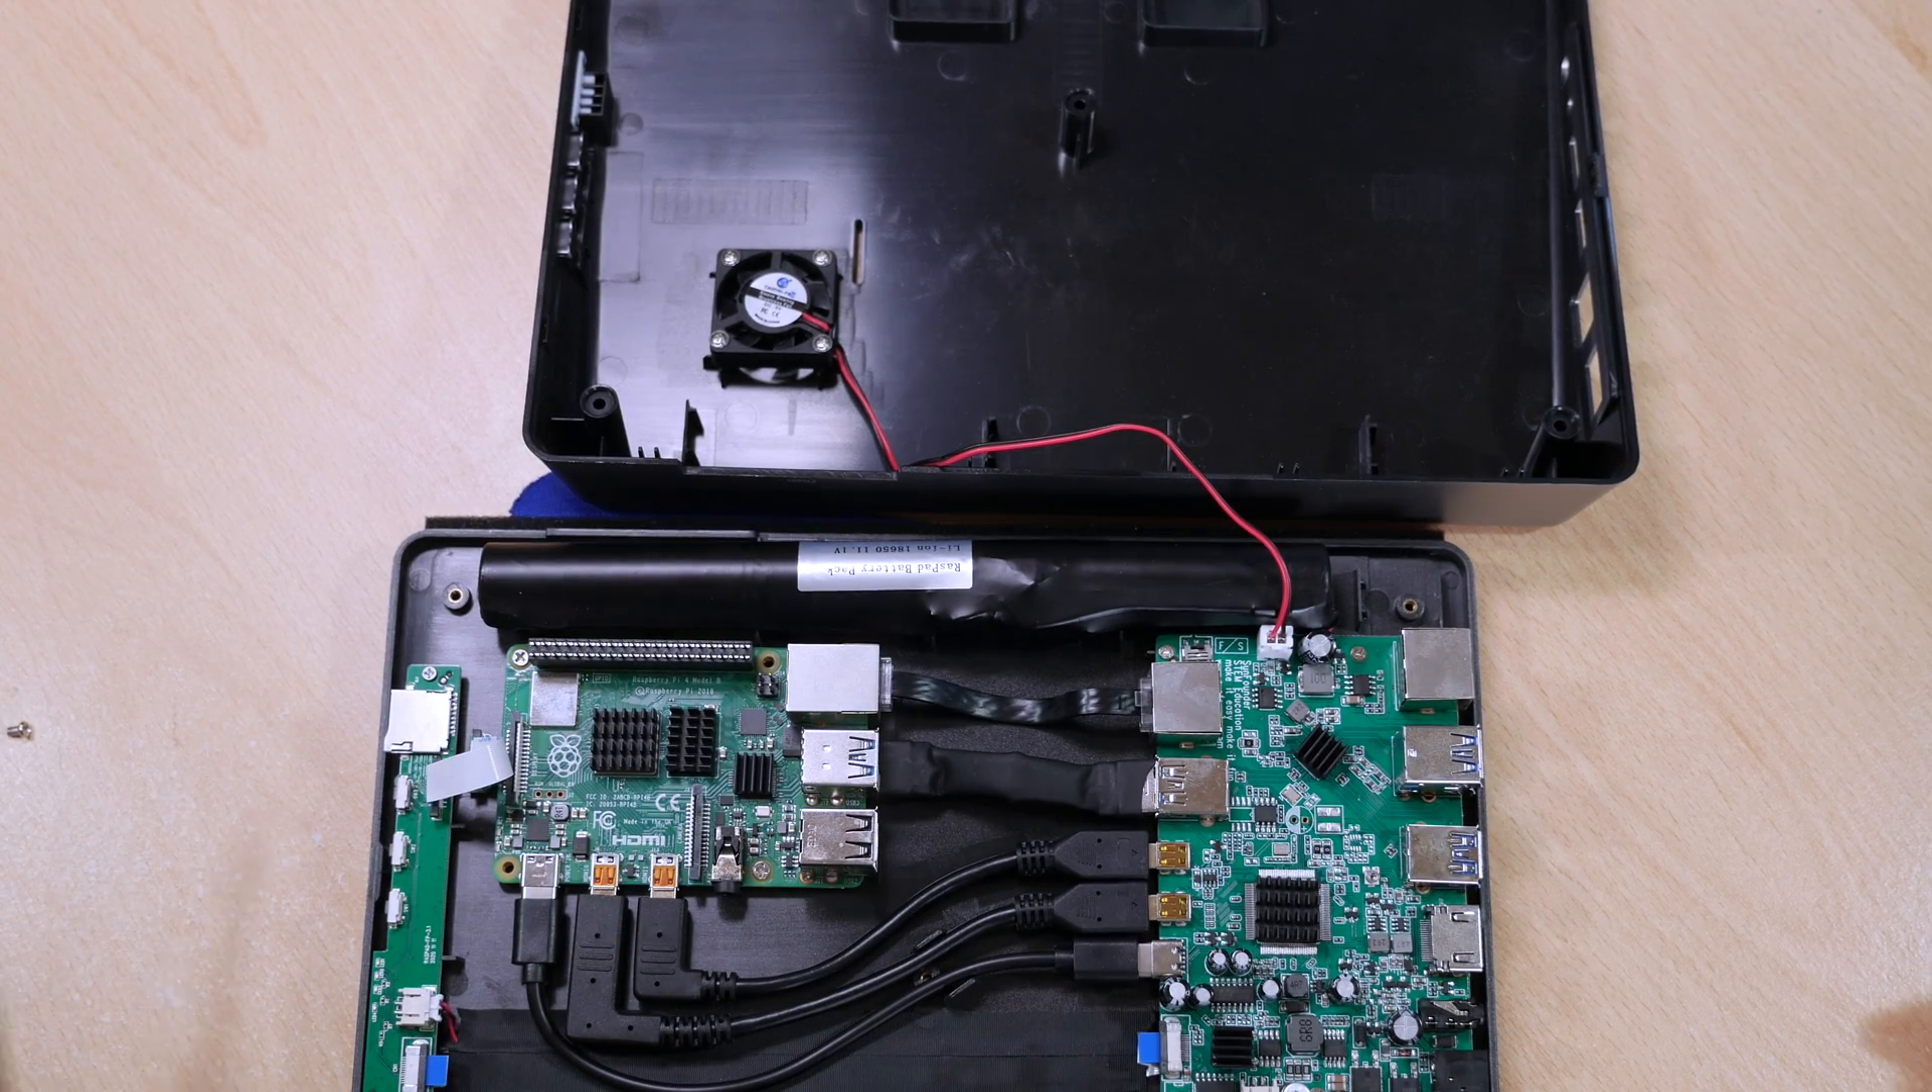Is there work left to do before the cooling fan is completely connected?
No.